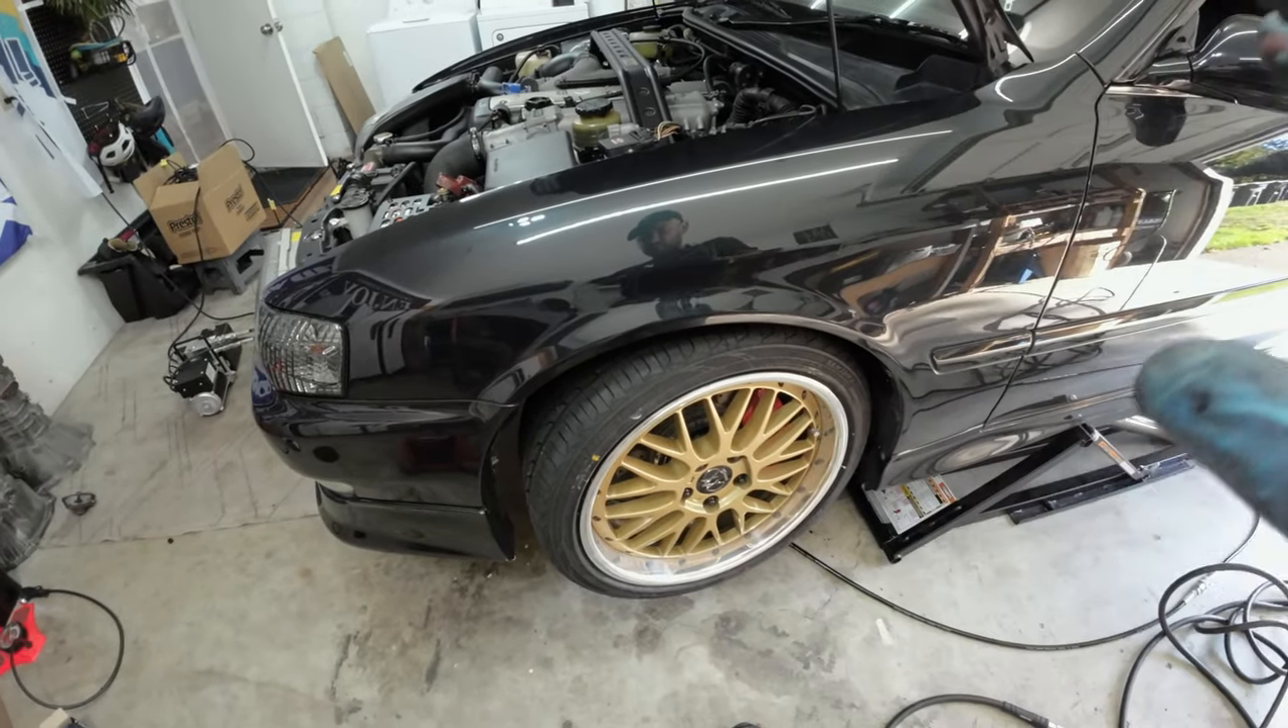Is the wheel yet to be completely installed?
No.